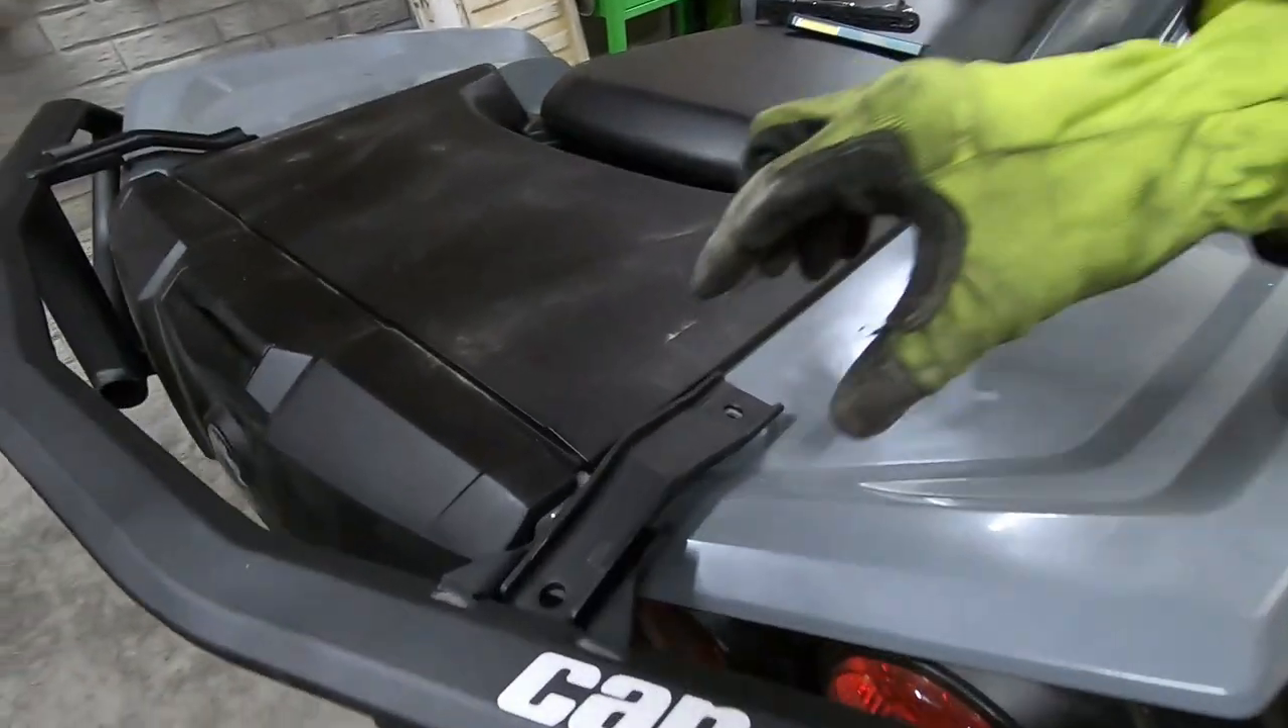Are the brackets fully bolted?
No.